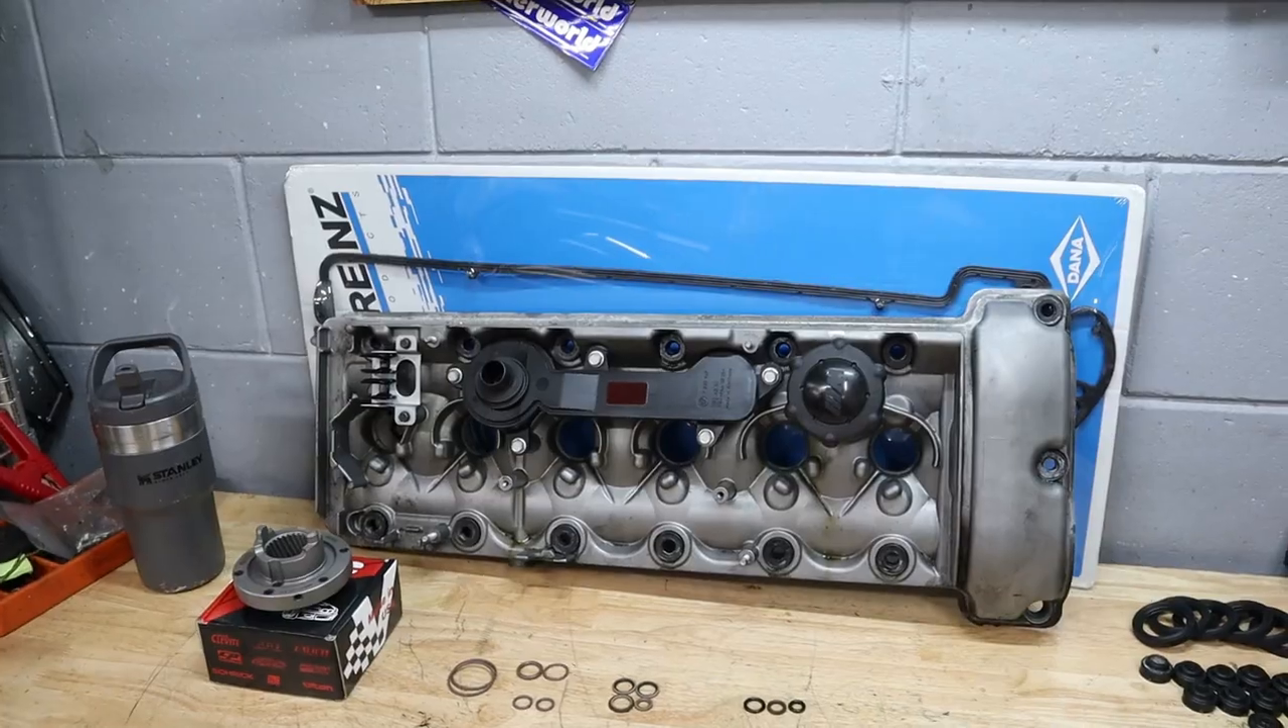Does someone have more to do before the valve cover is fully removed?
No.